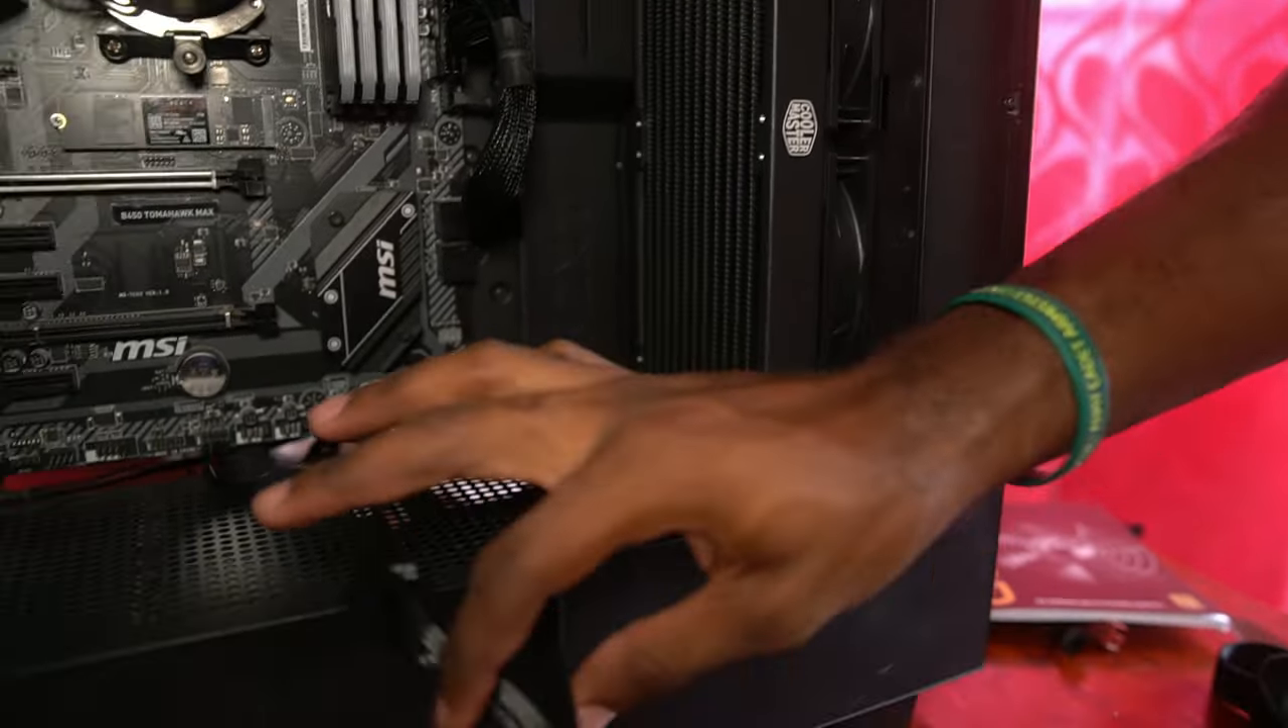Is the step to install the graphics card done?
No.